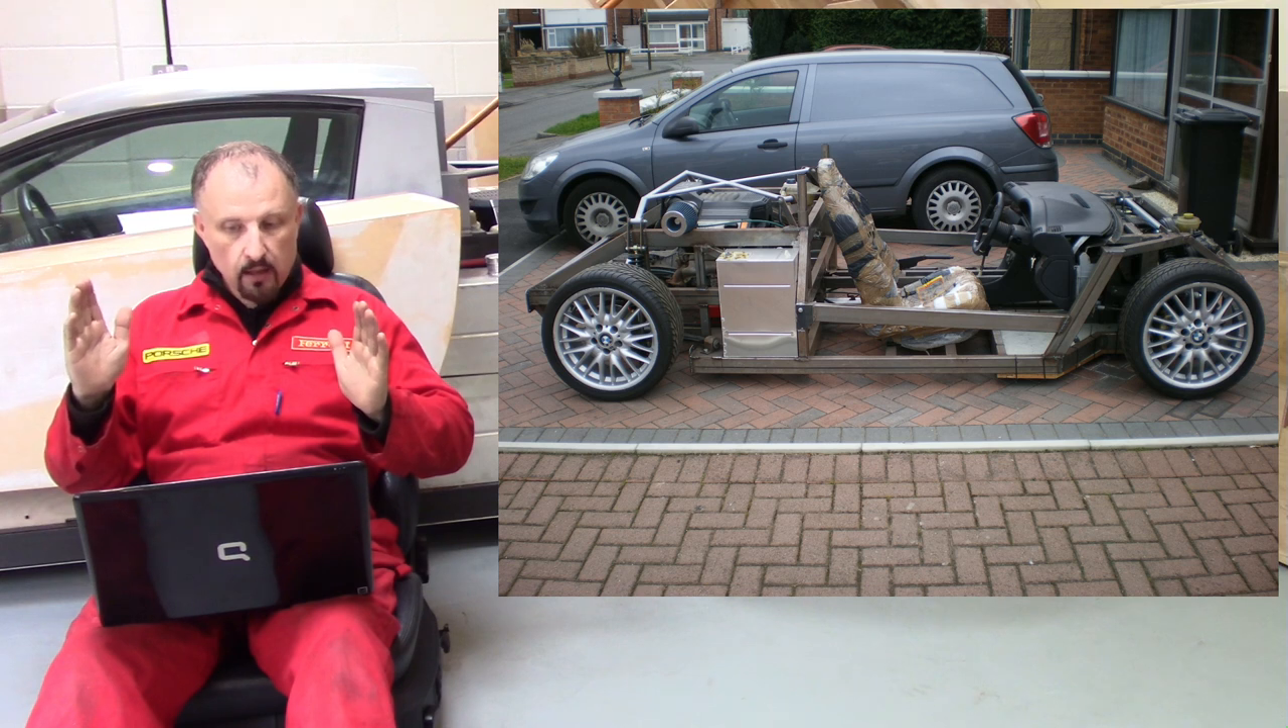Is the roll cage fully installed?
No.